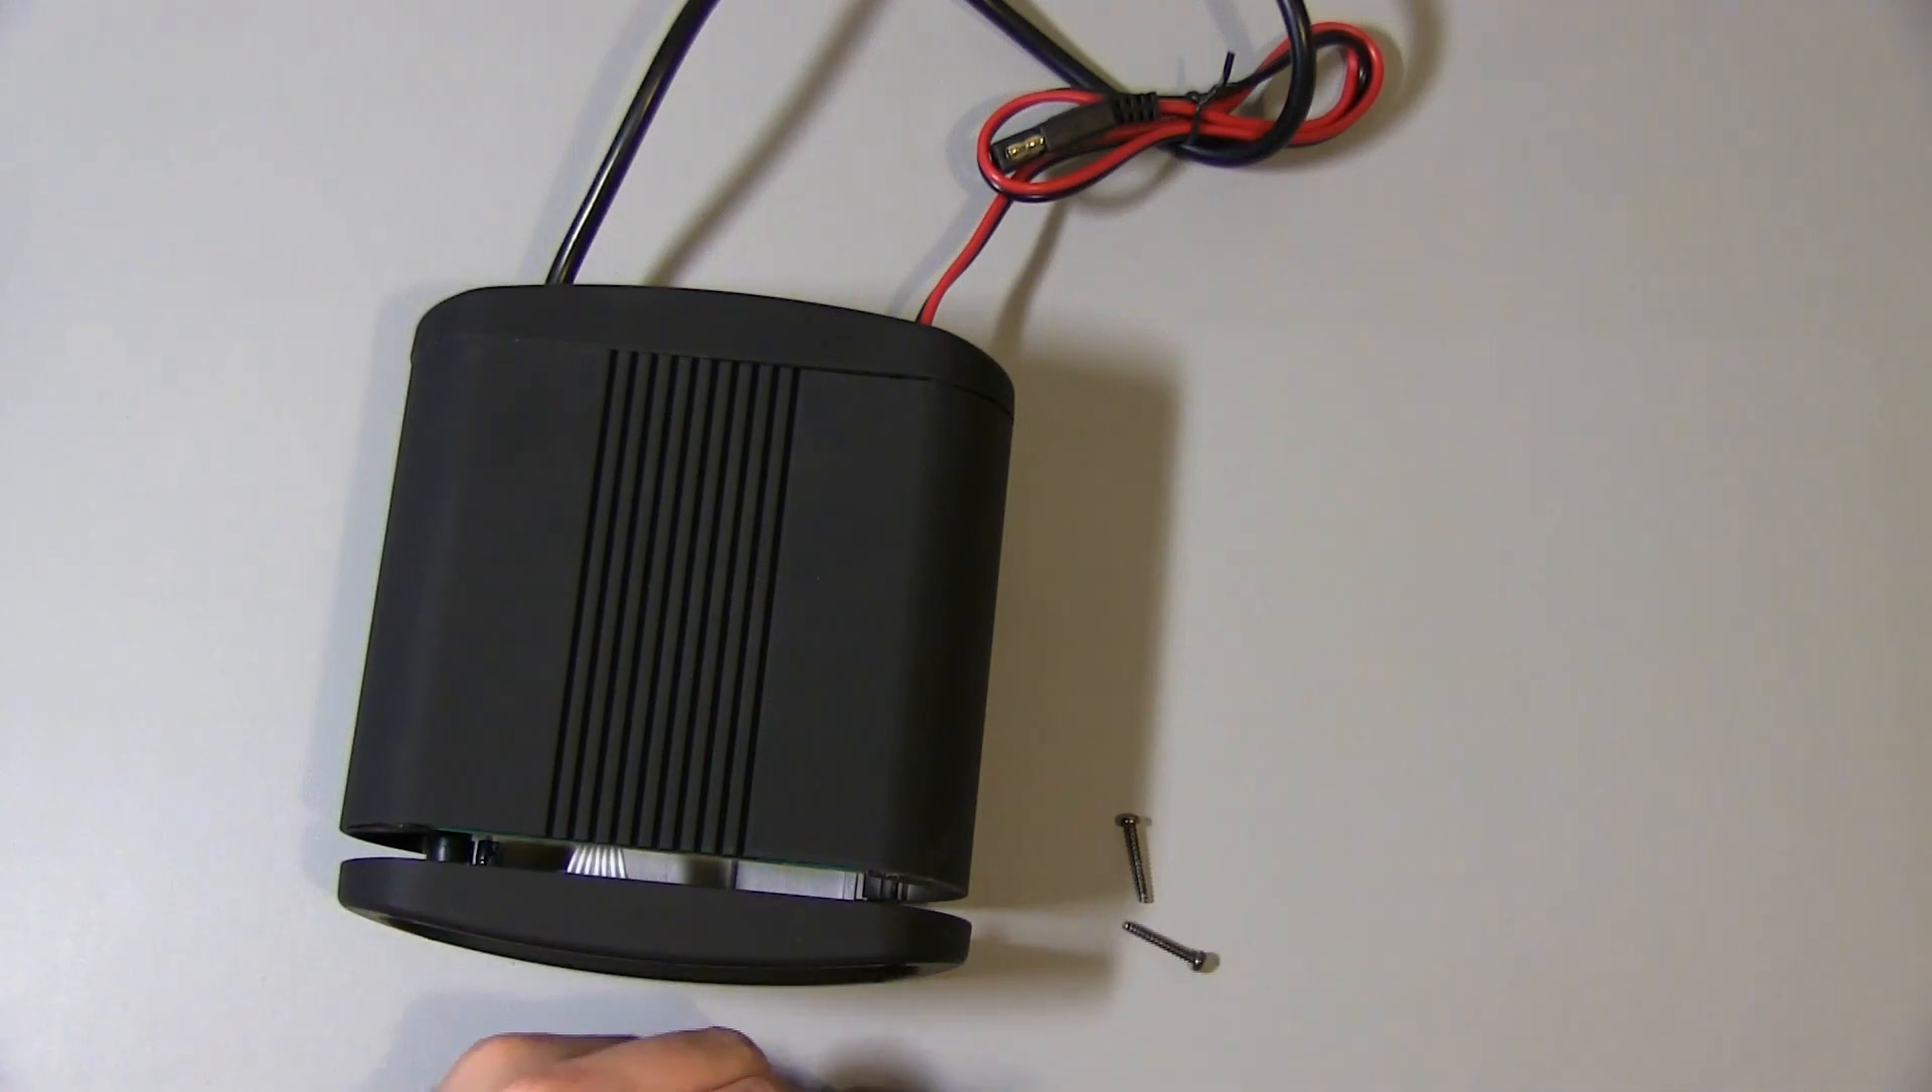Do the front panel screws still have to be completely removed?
No.